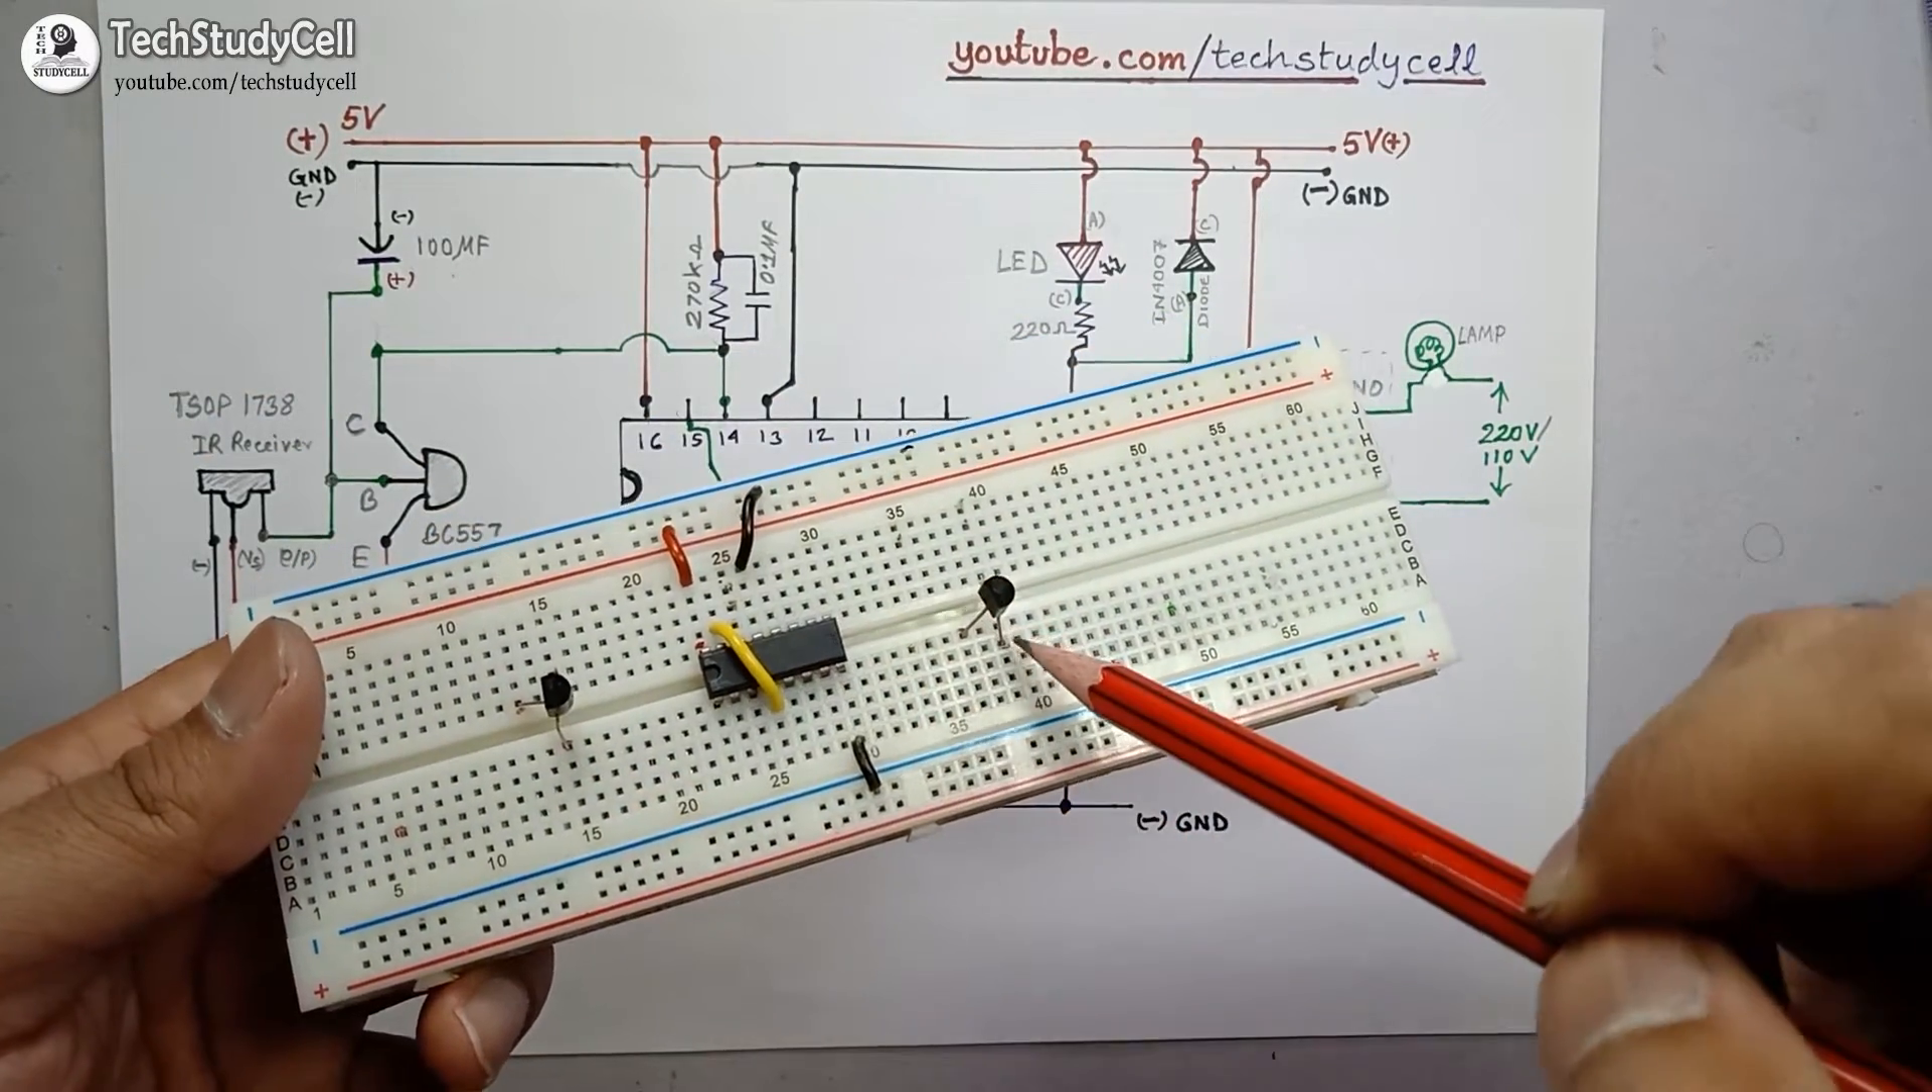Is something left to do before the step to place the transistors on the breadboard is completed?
No.